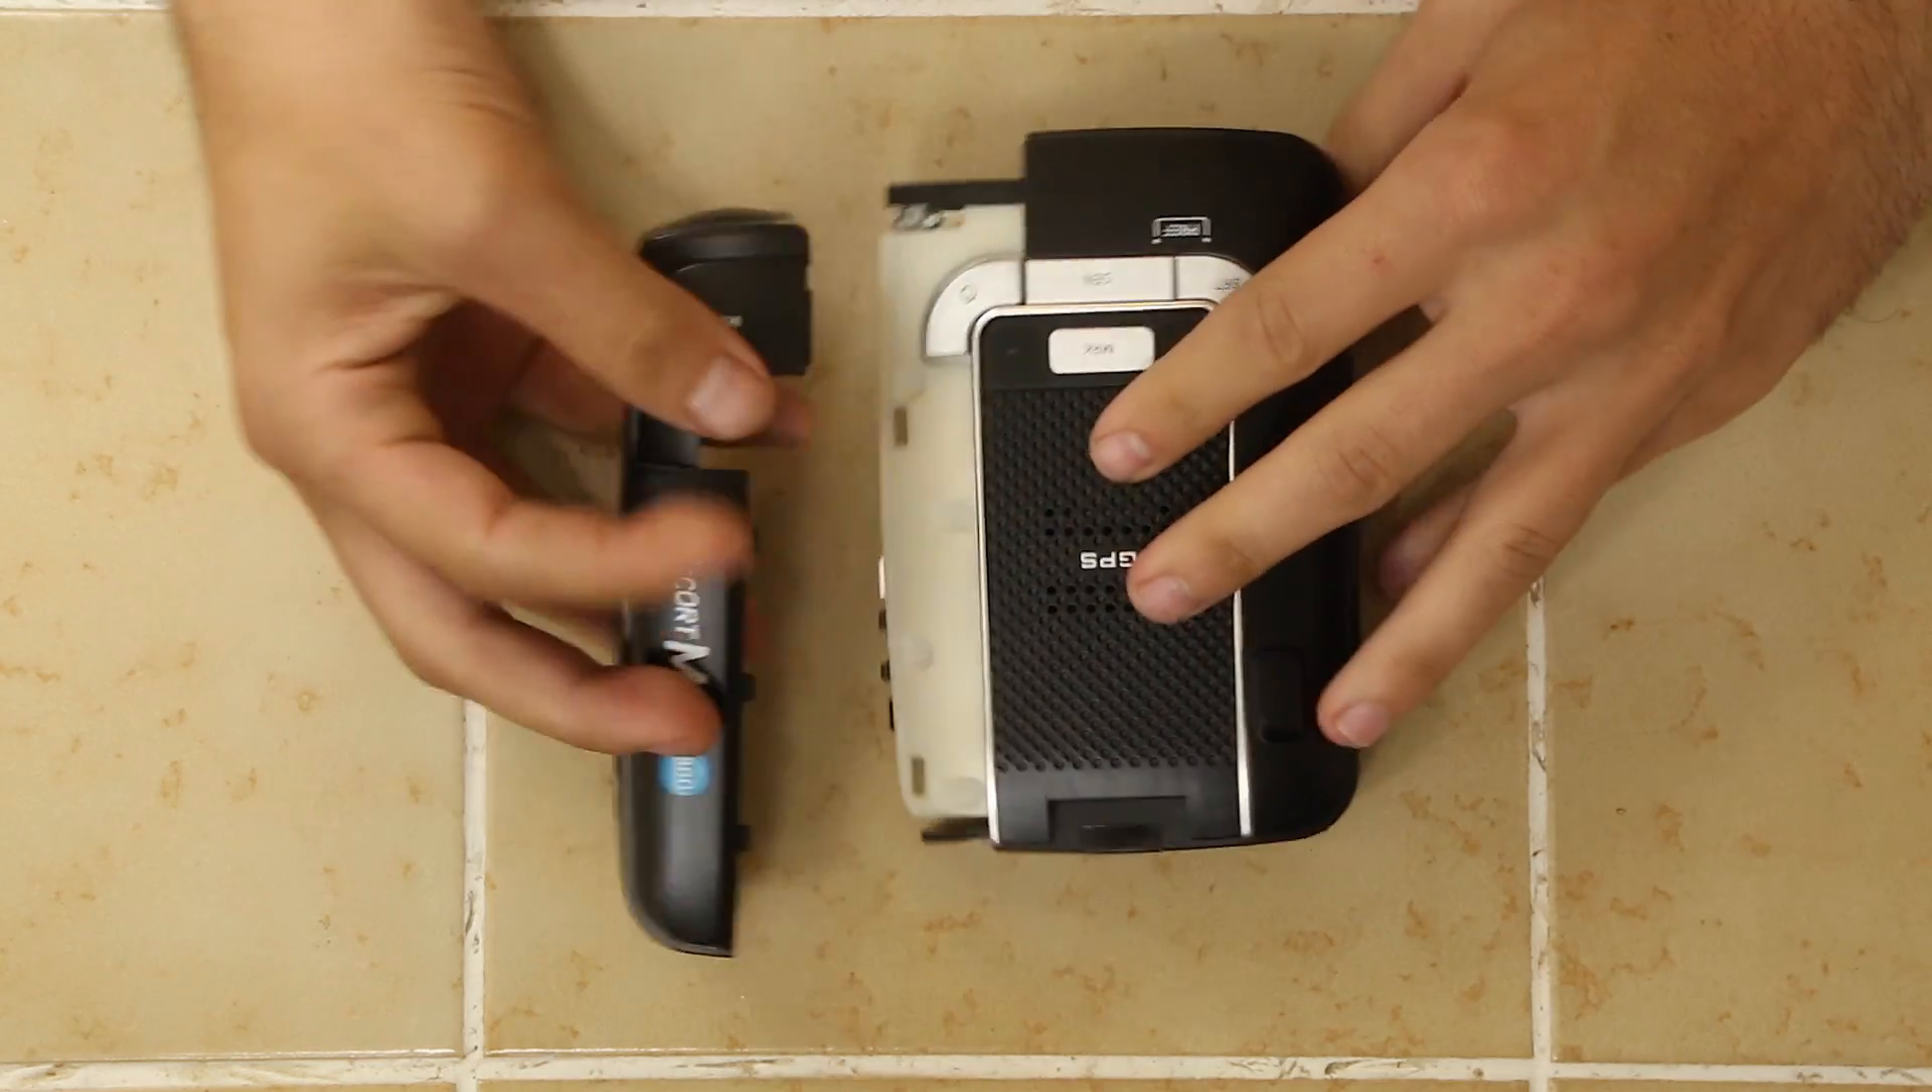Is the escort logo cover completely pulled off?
Yes.